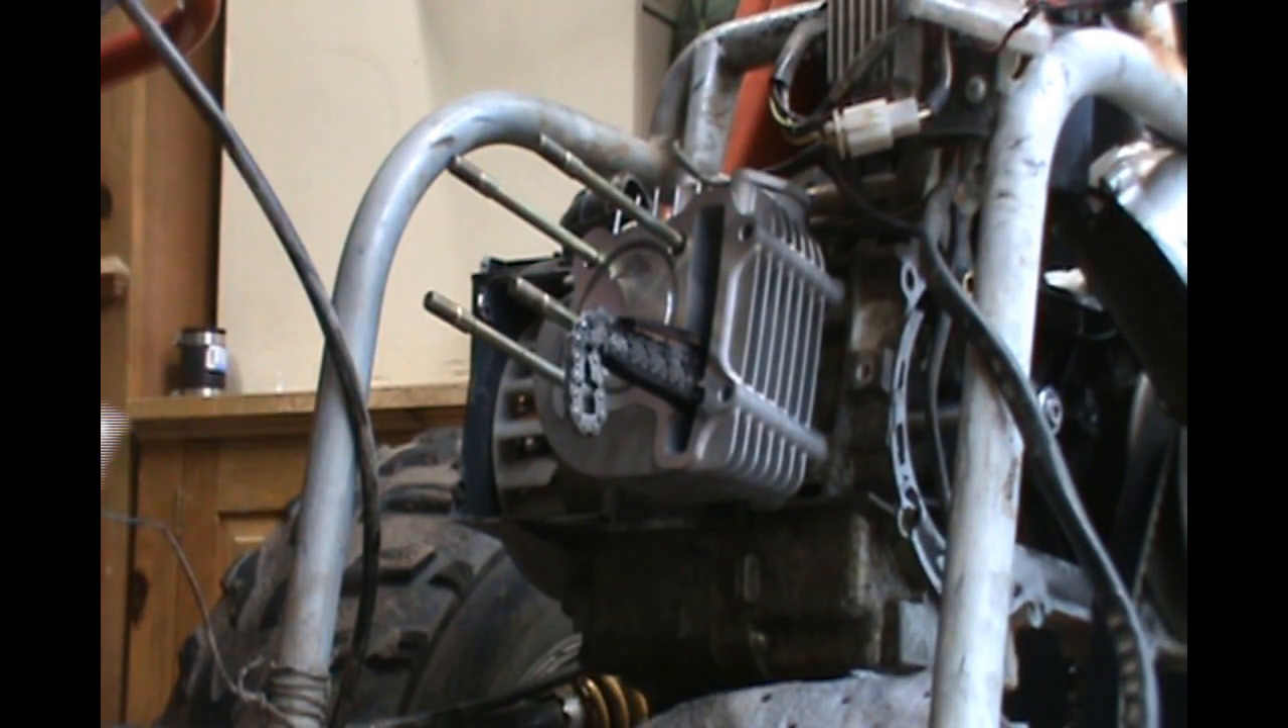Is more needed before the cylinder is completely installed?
No.